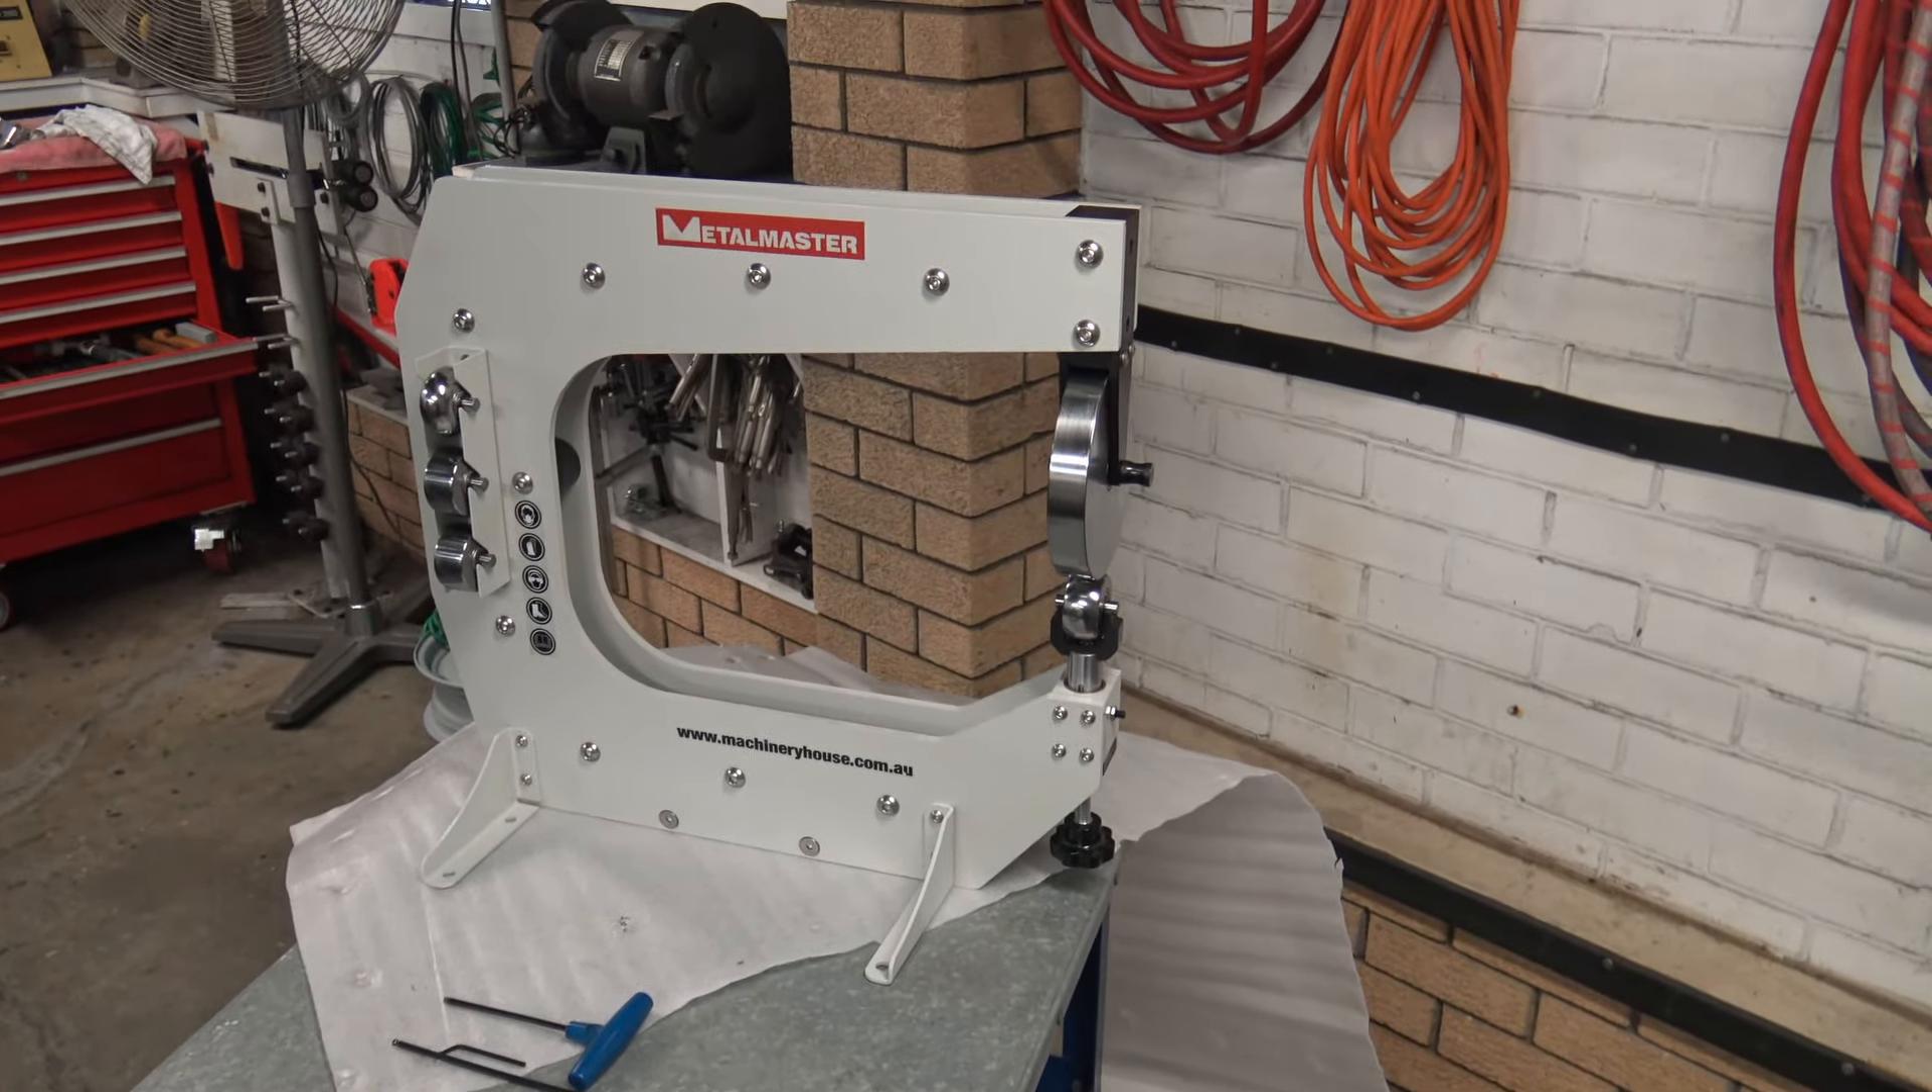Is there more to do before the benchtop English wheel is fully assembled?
No.